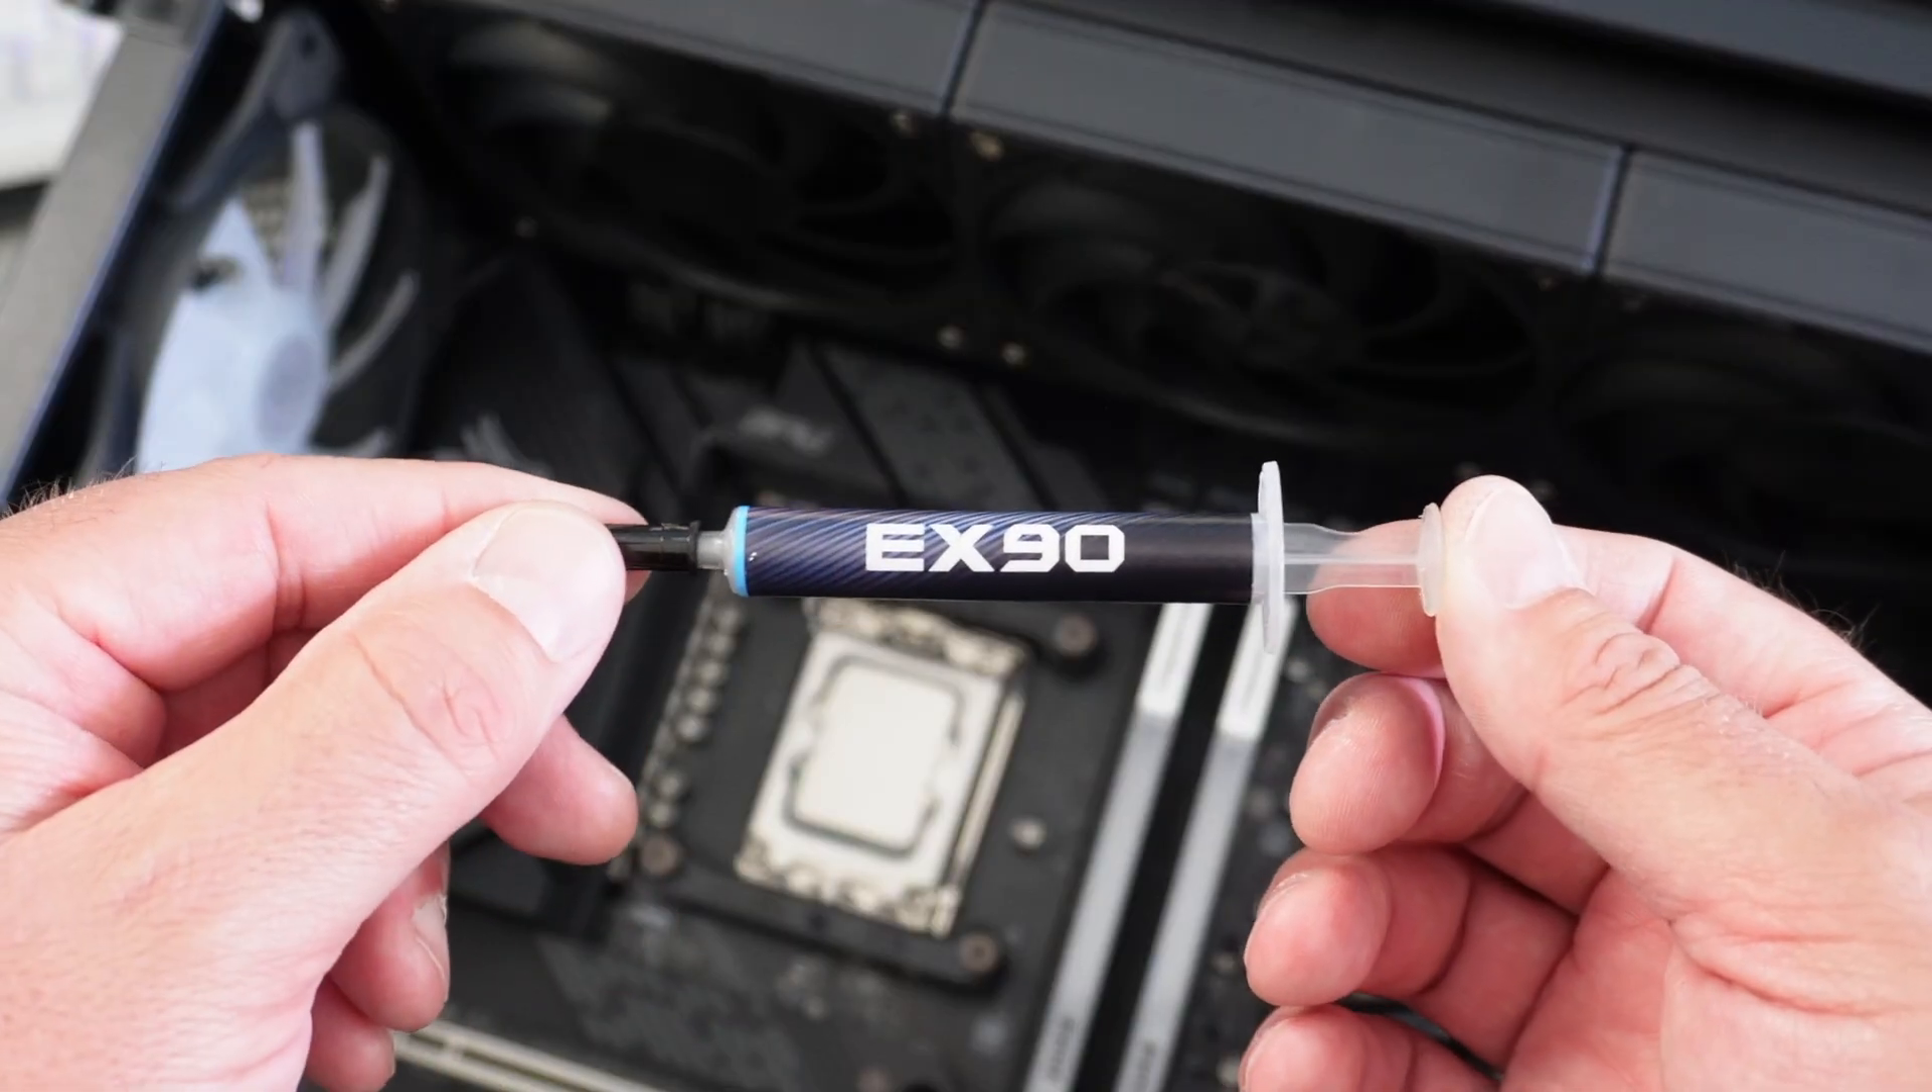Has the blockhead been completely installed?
No.